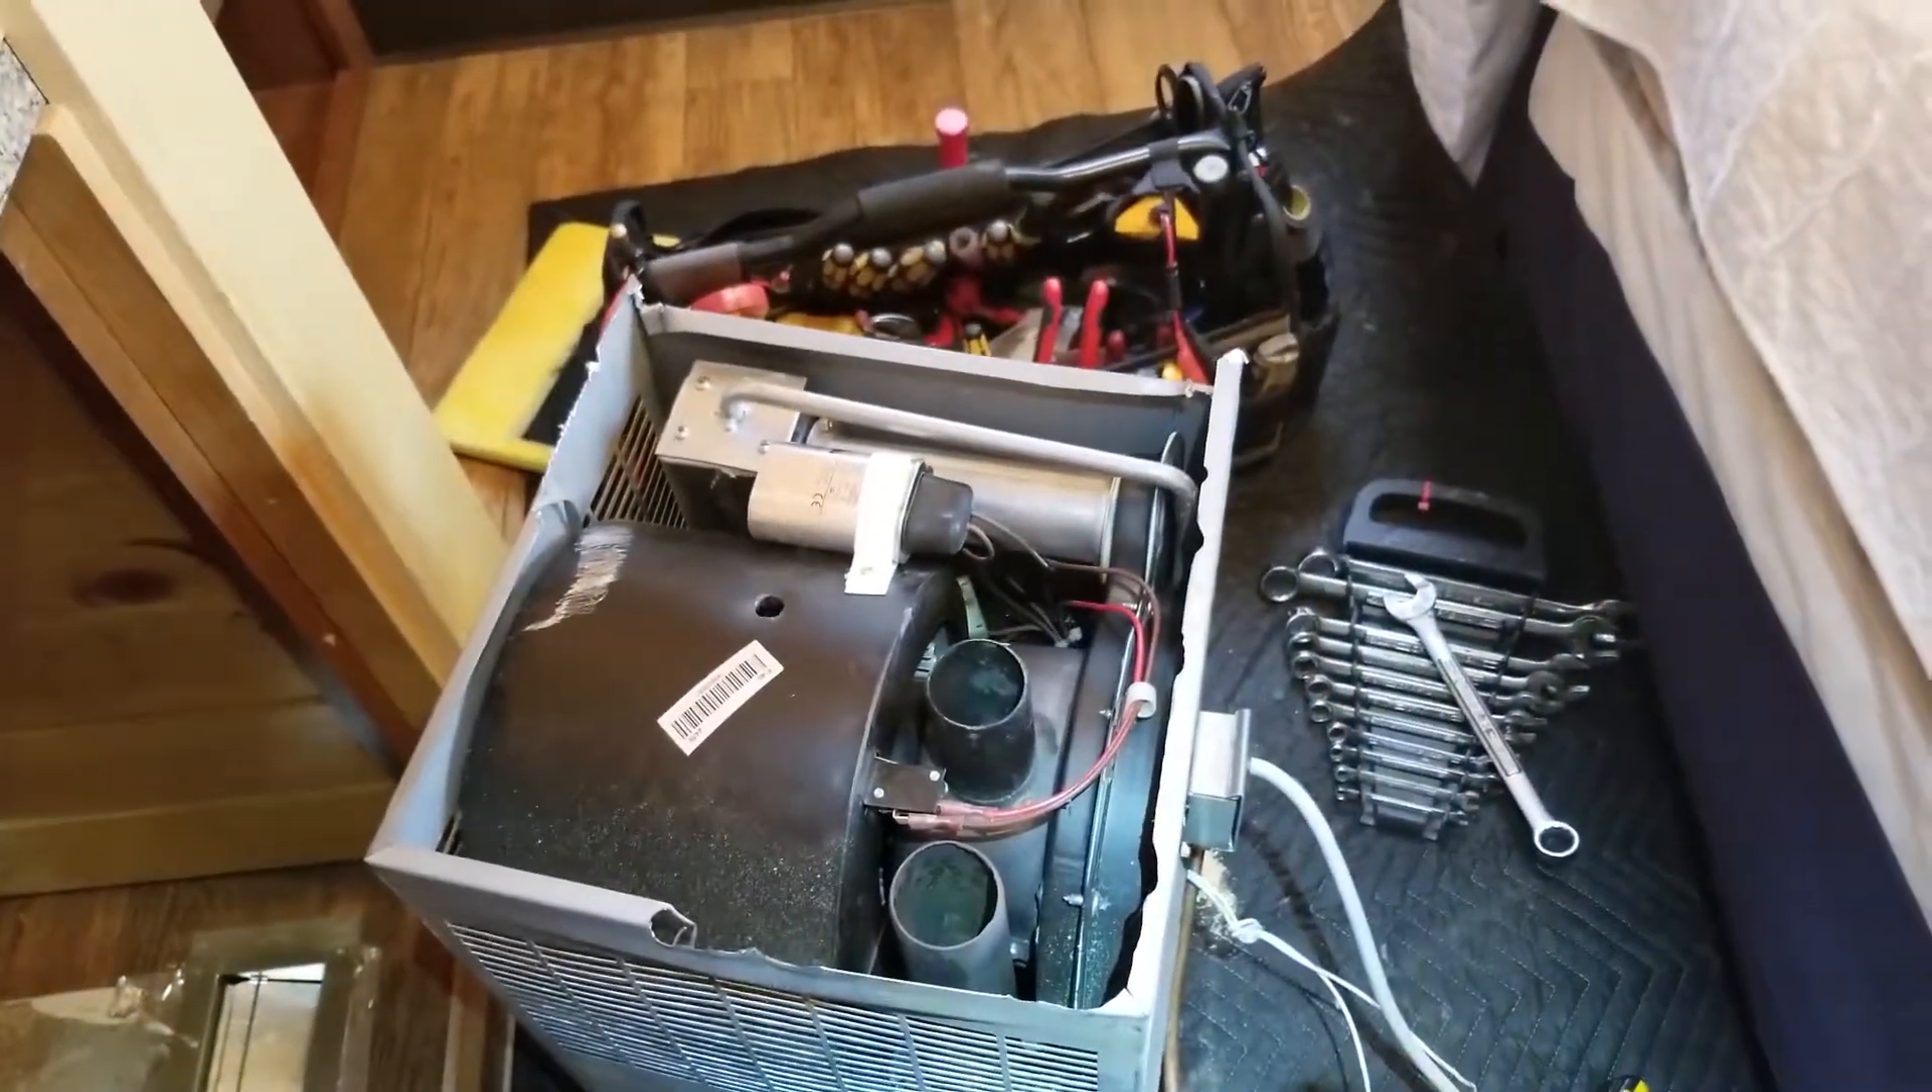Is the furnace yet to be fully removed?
No.